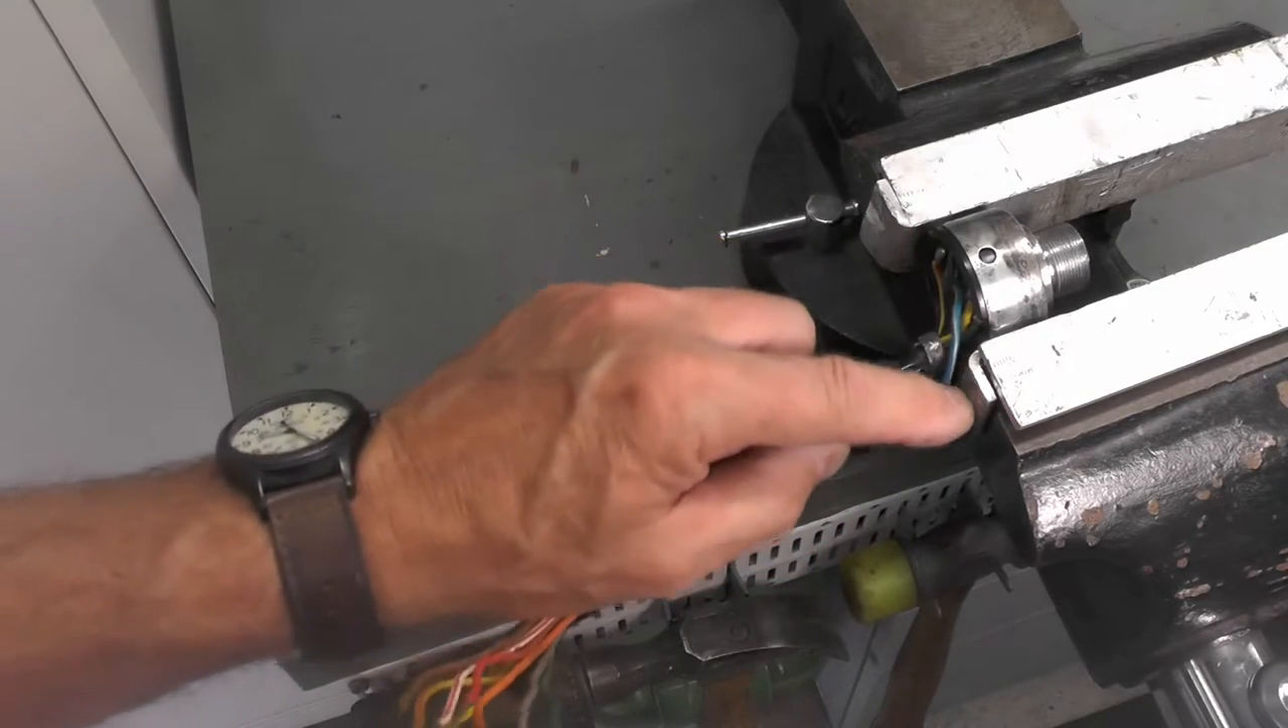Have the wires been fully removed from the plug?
No.